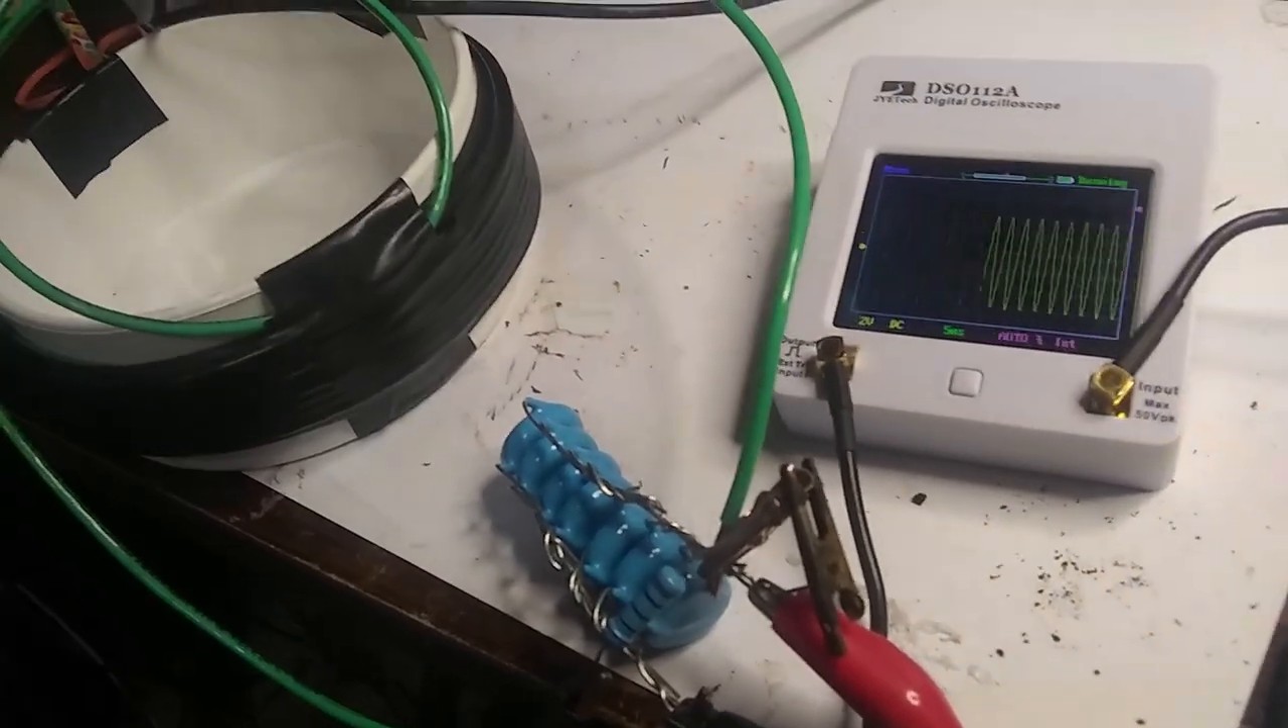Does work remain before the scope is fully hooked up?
No.